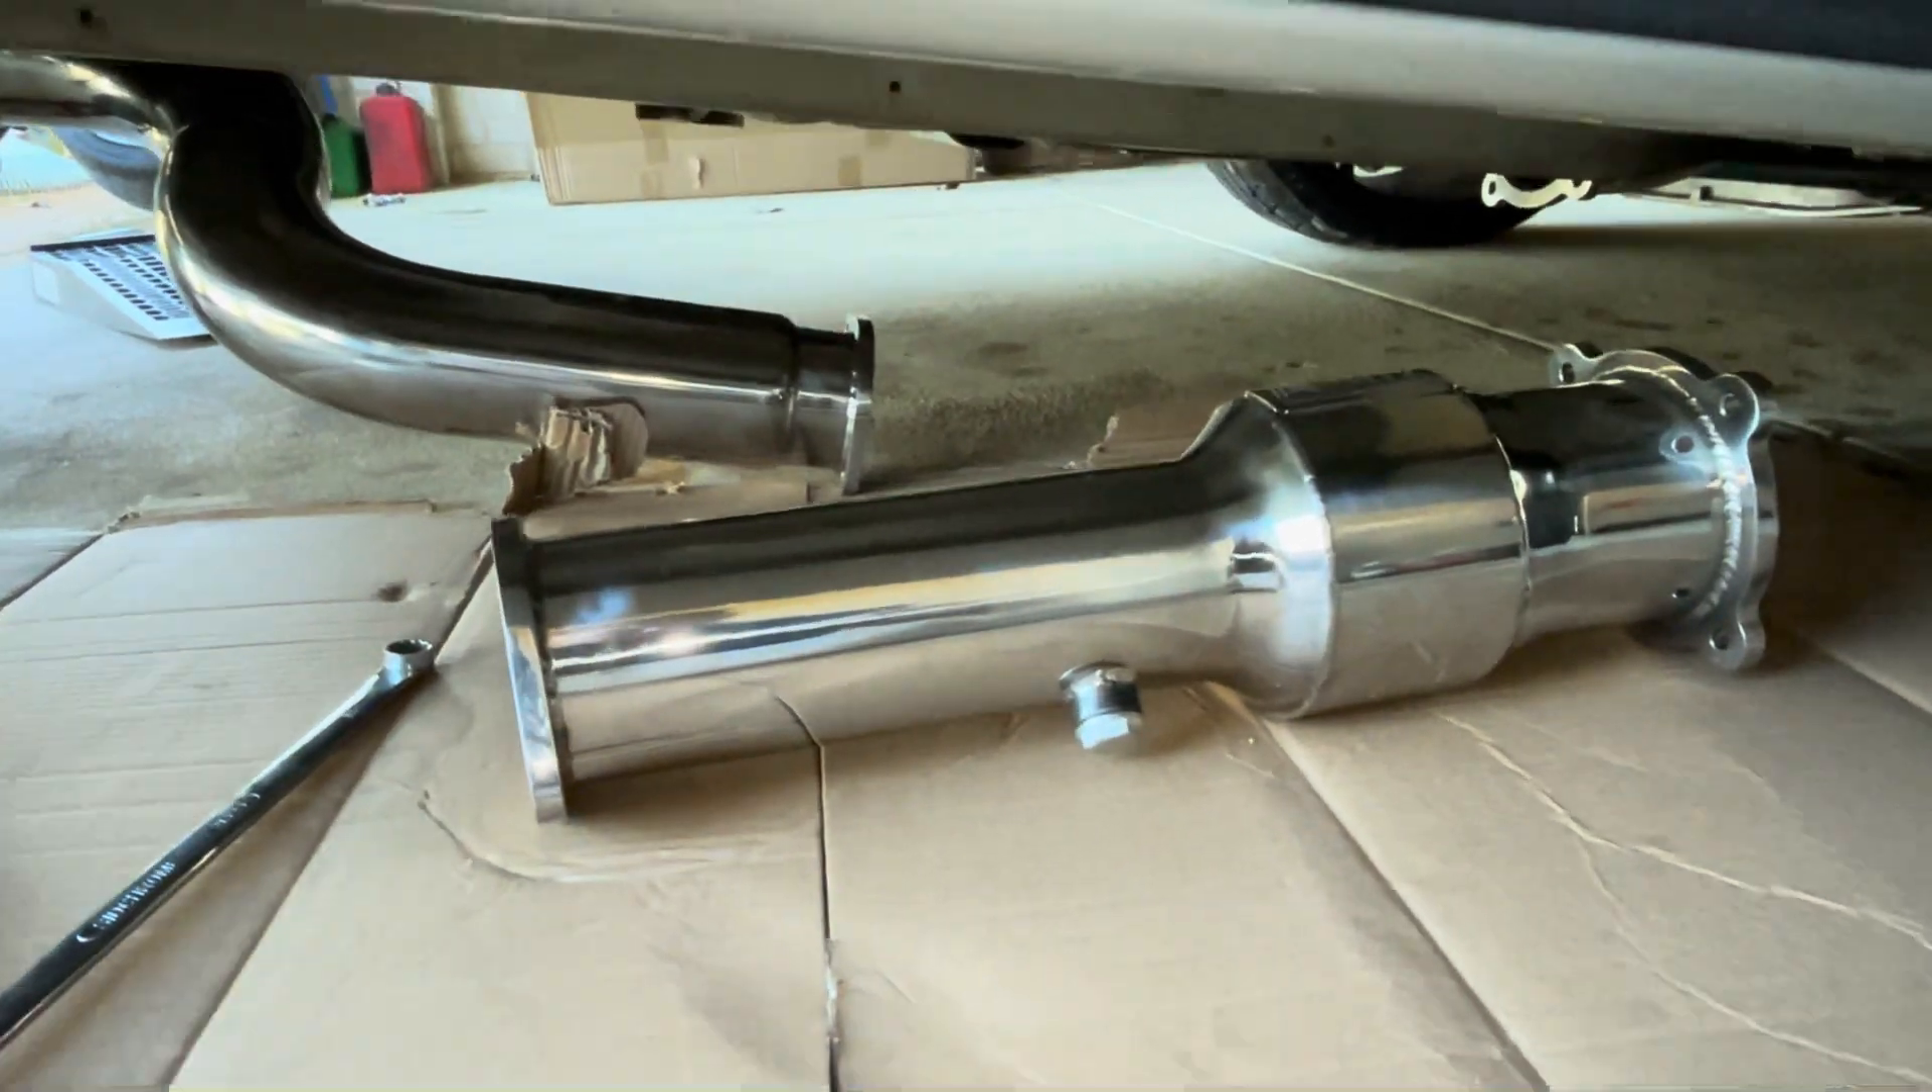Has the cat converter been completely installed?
No.